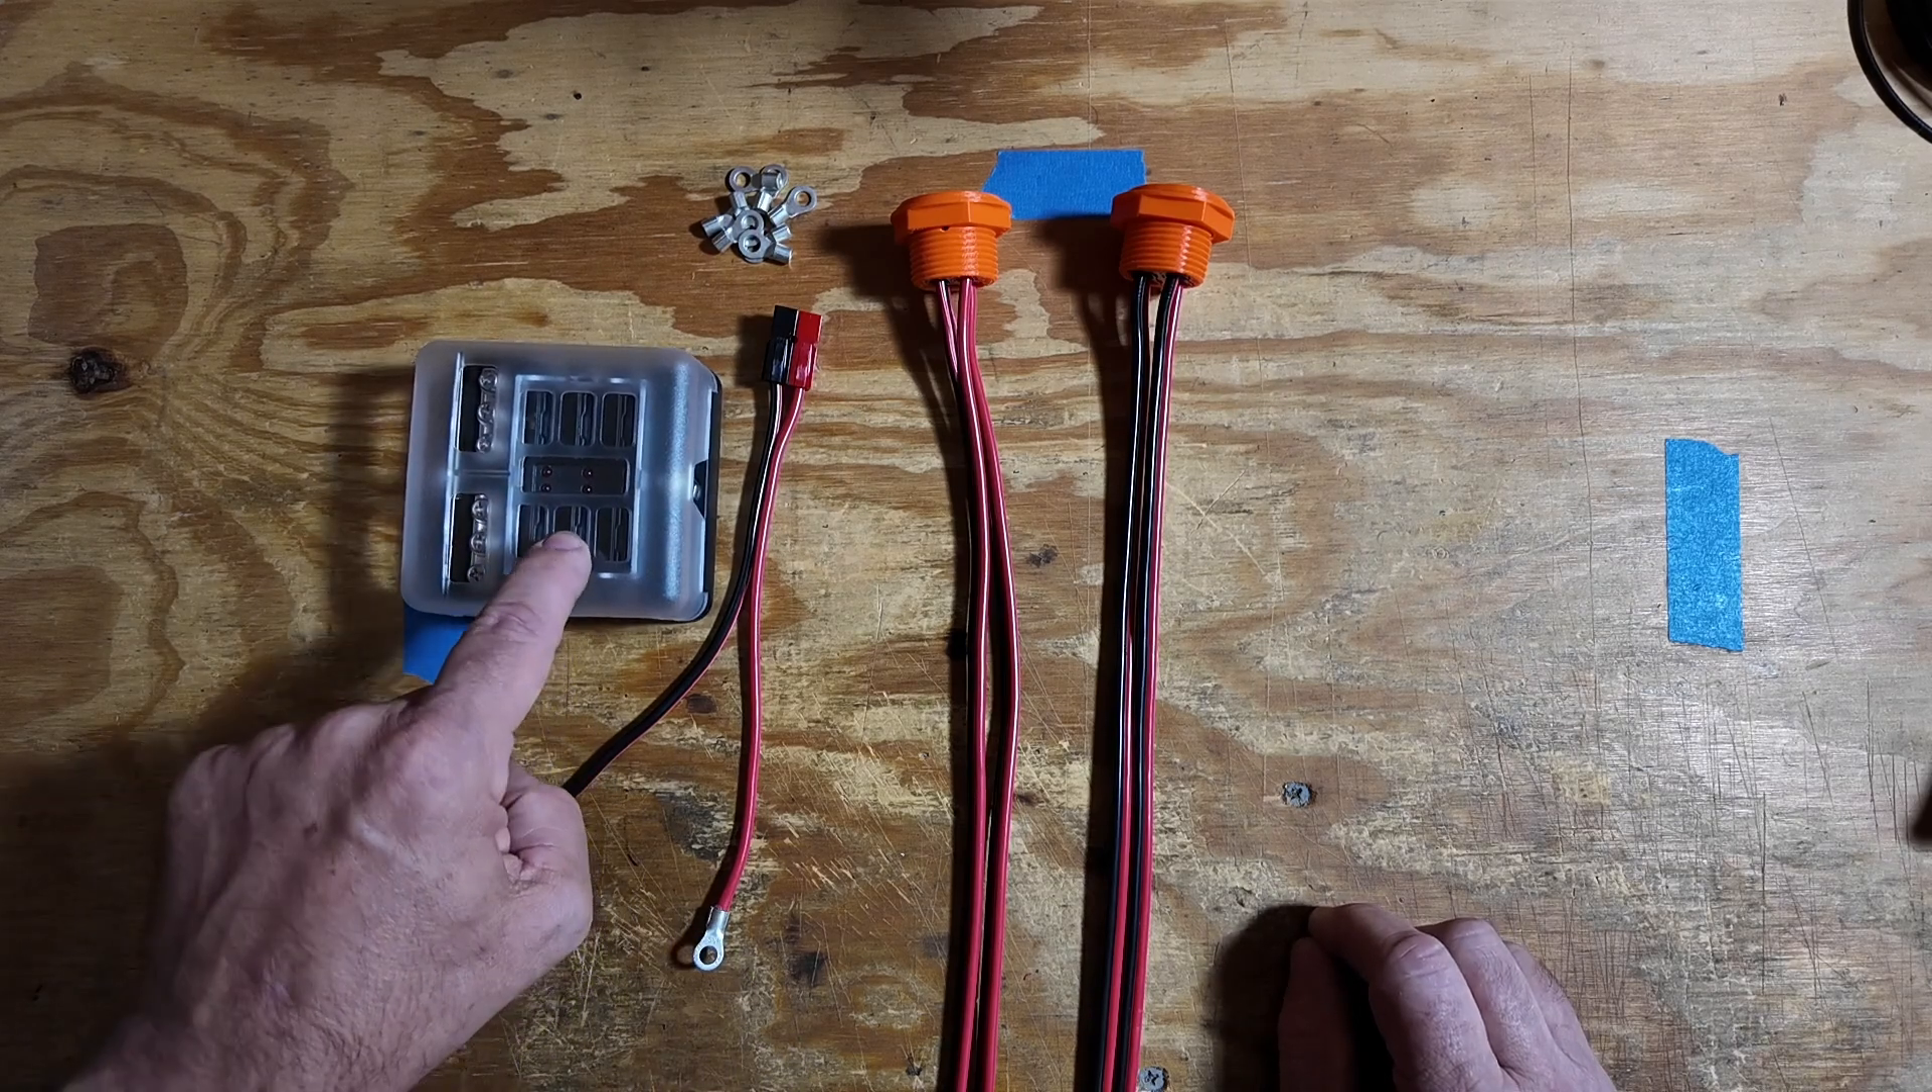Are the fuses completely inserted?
No.